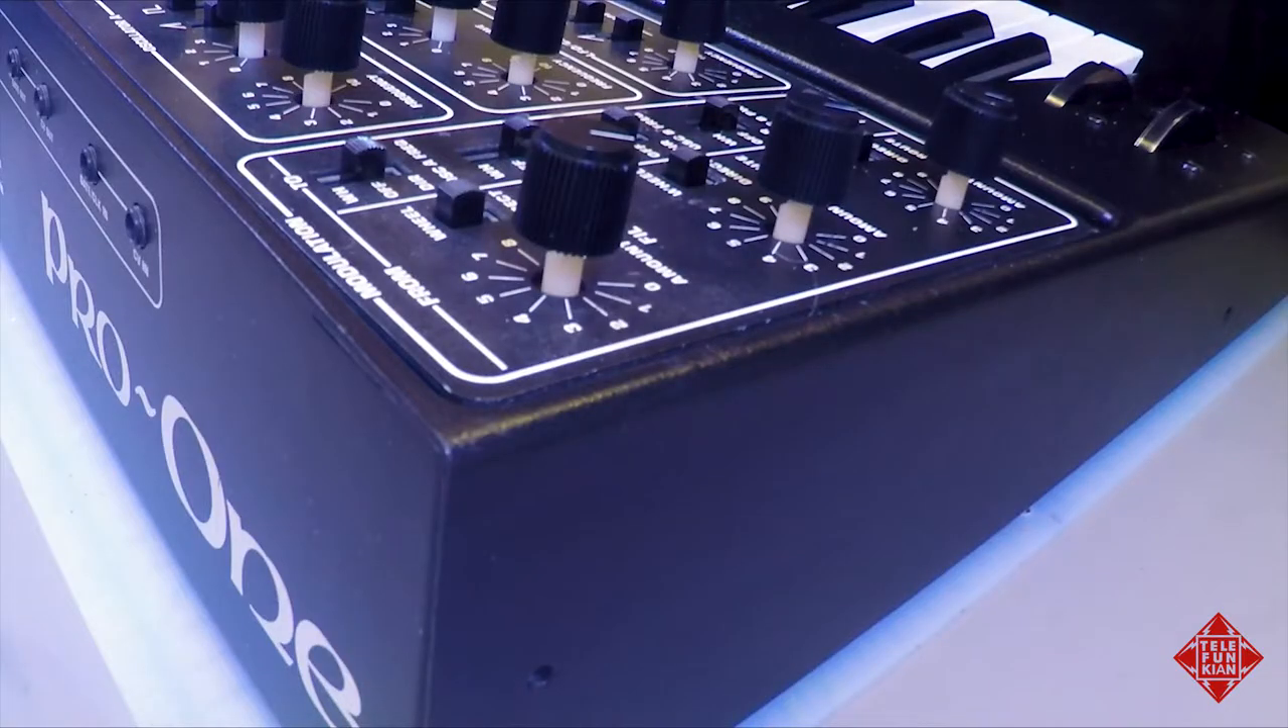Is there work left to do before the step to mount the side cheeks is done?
Yes.